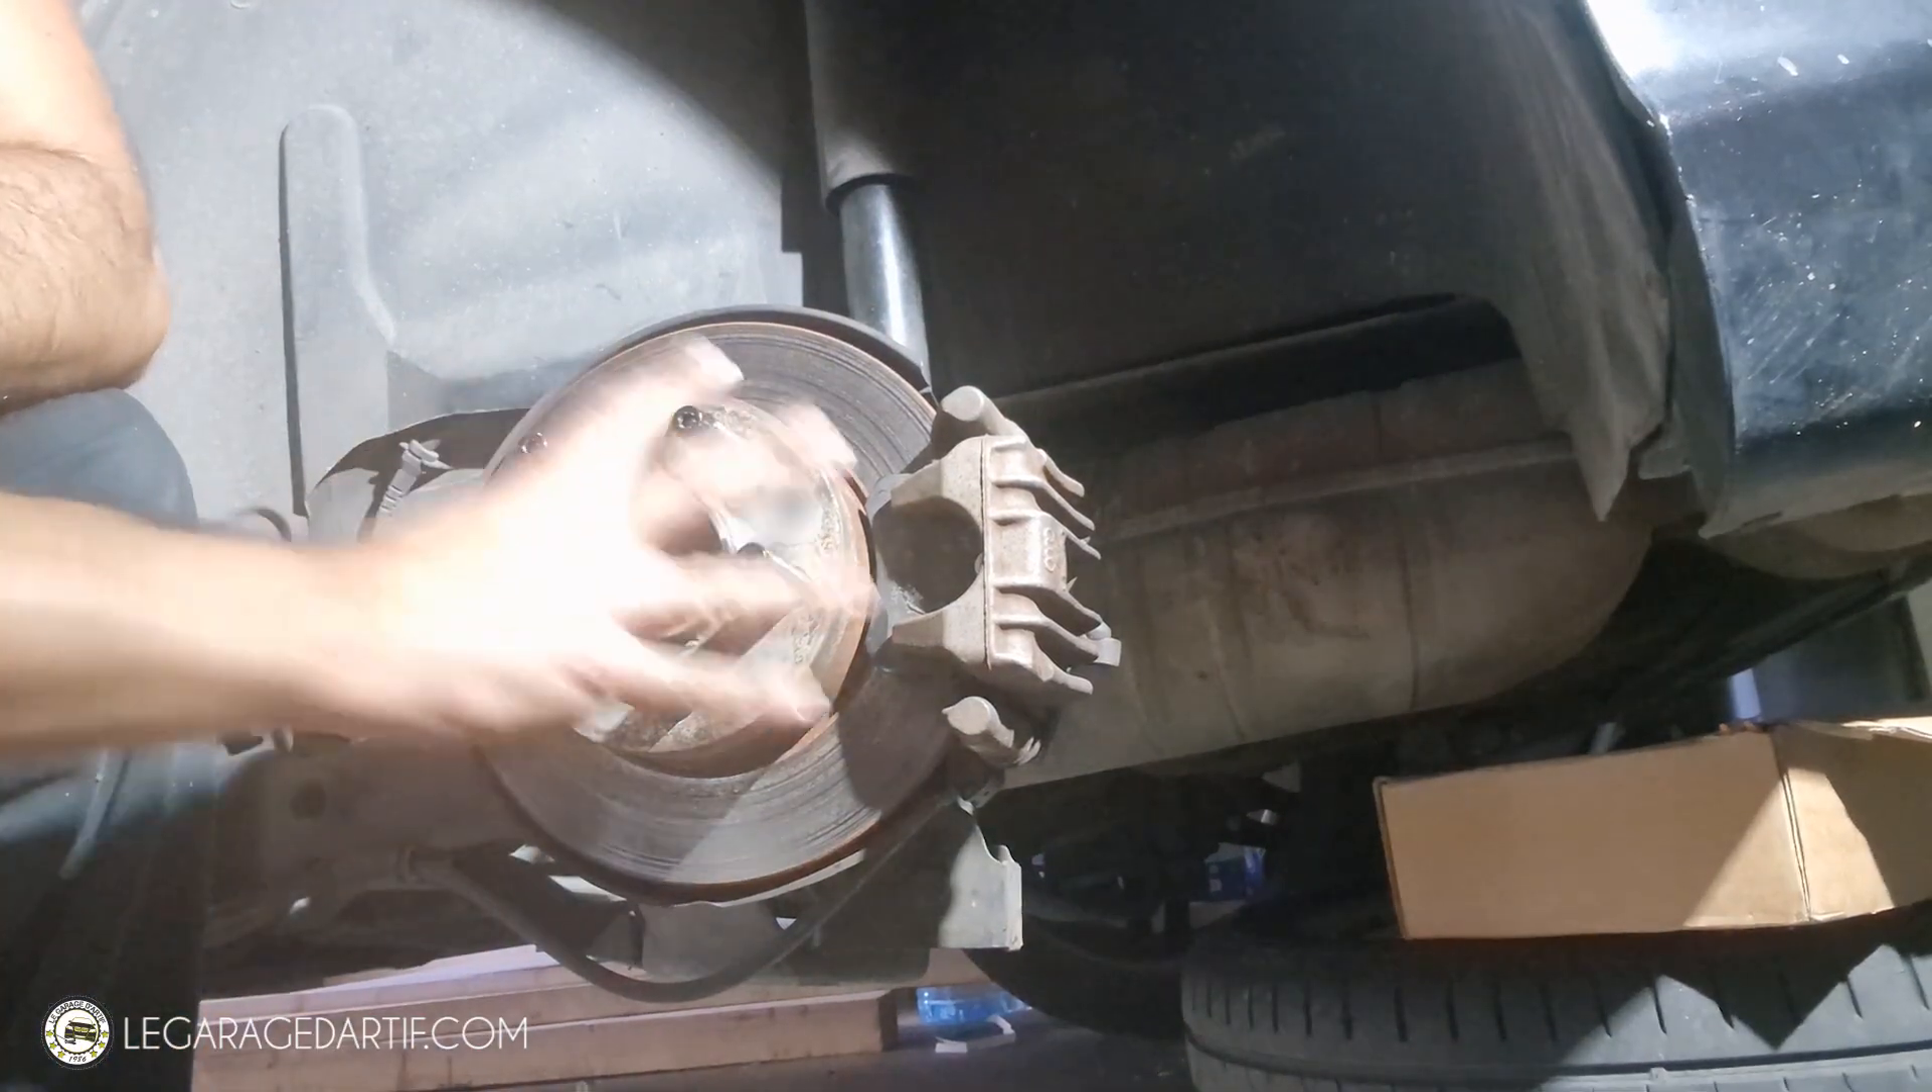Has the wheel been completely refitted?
No.